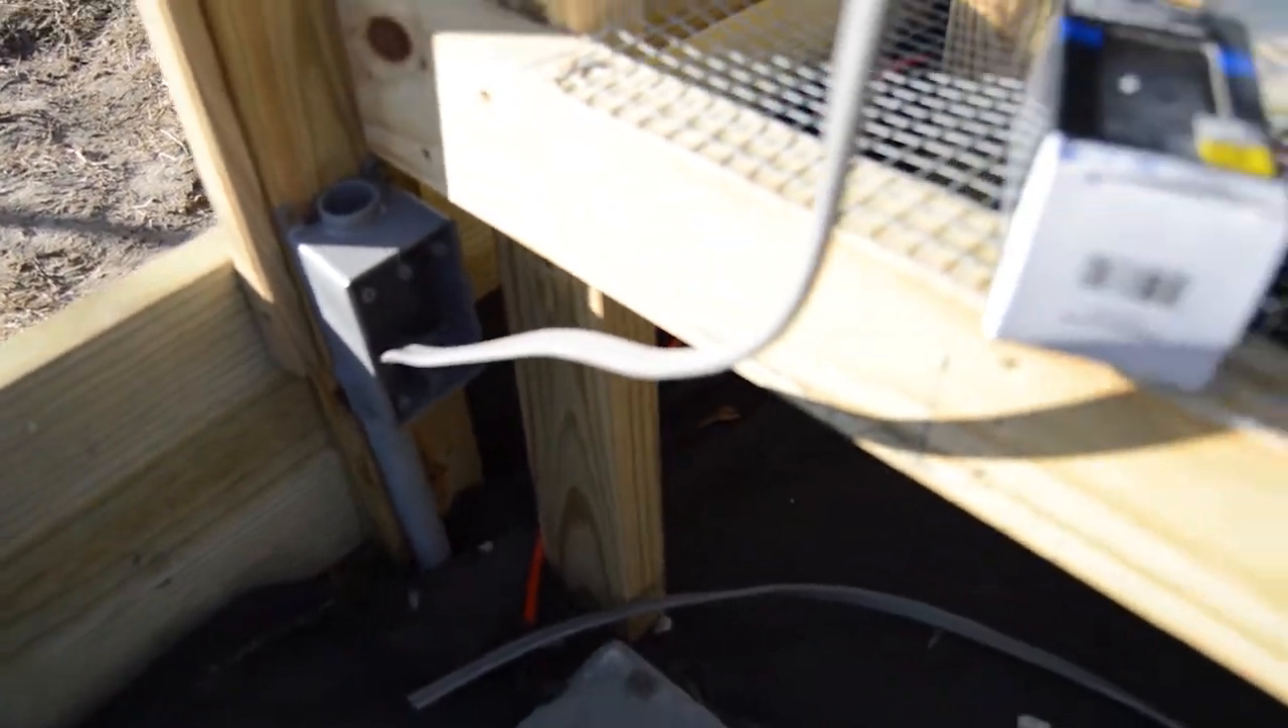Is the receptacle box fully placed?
Yes.